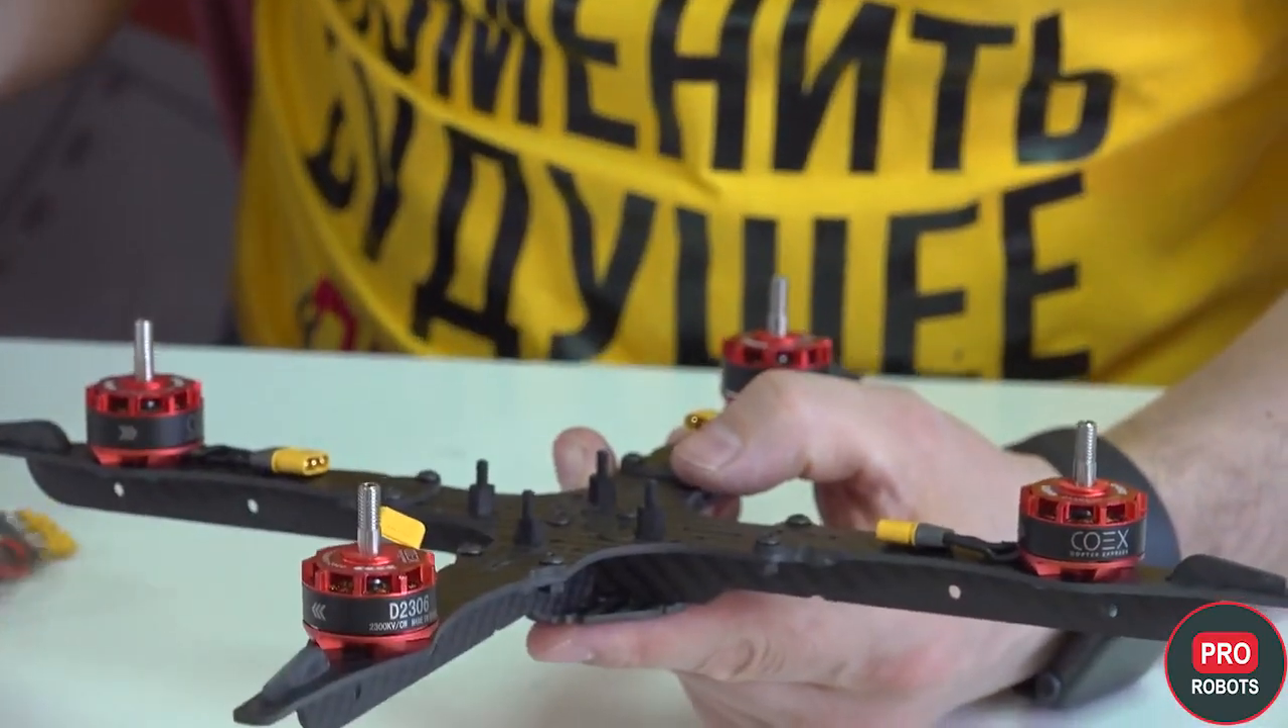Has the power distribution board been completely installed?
No.